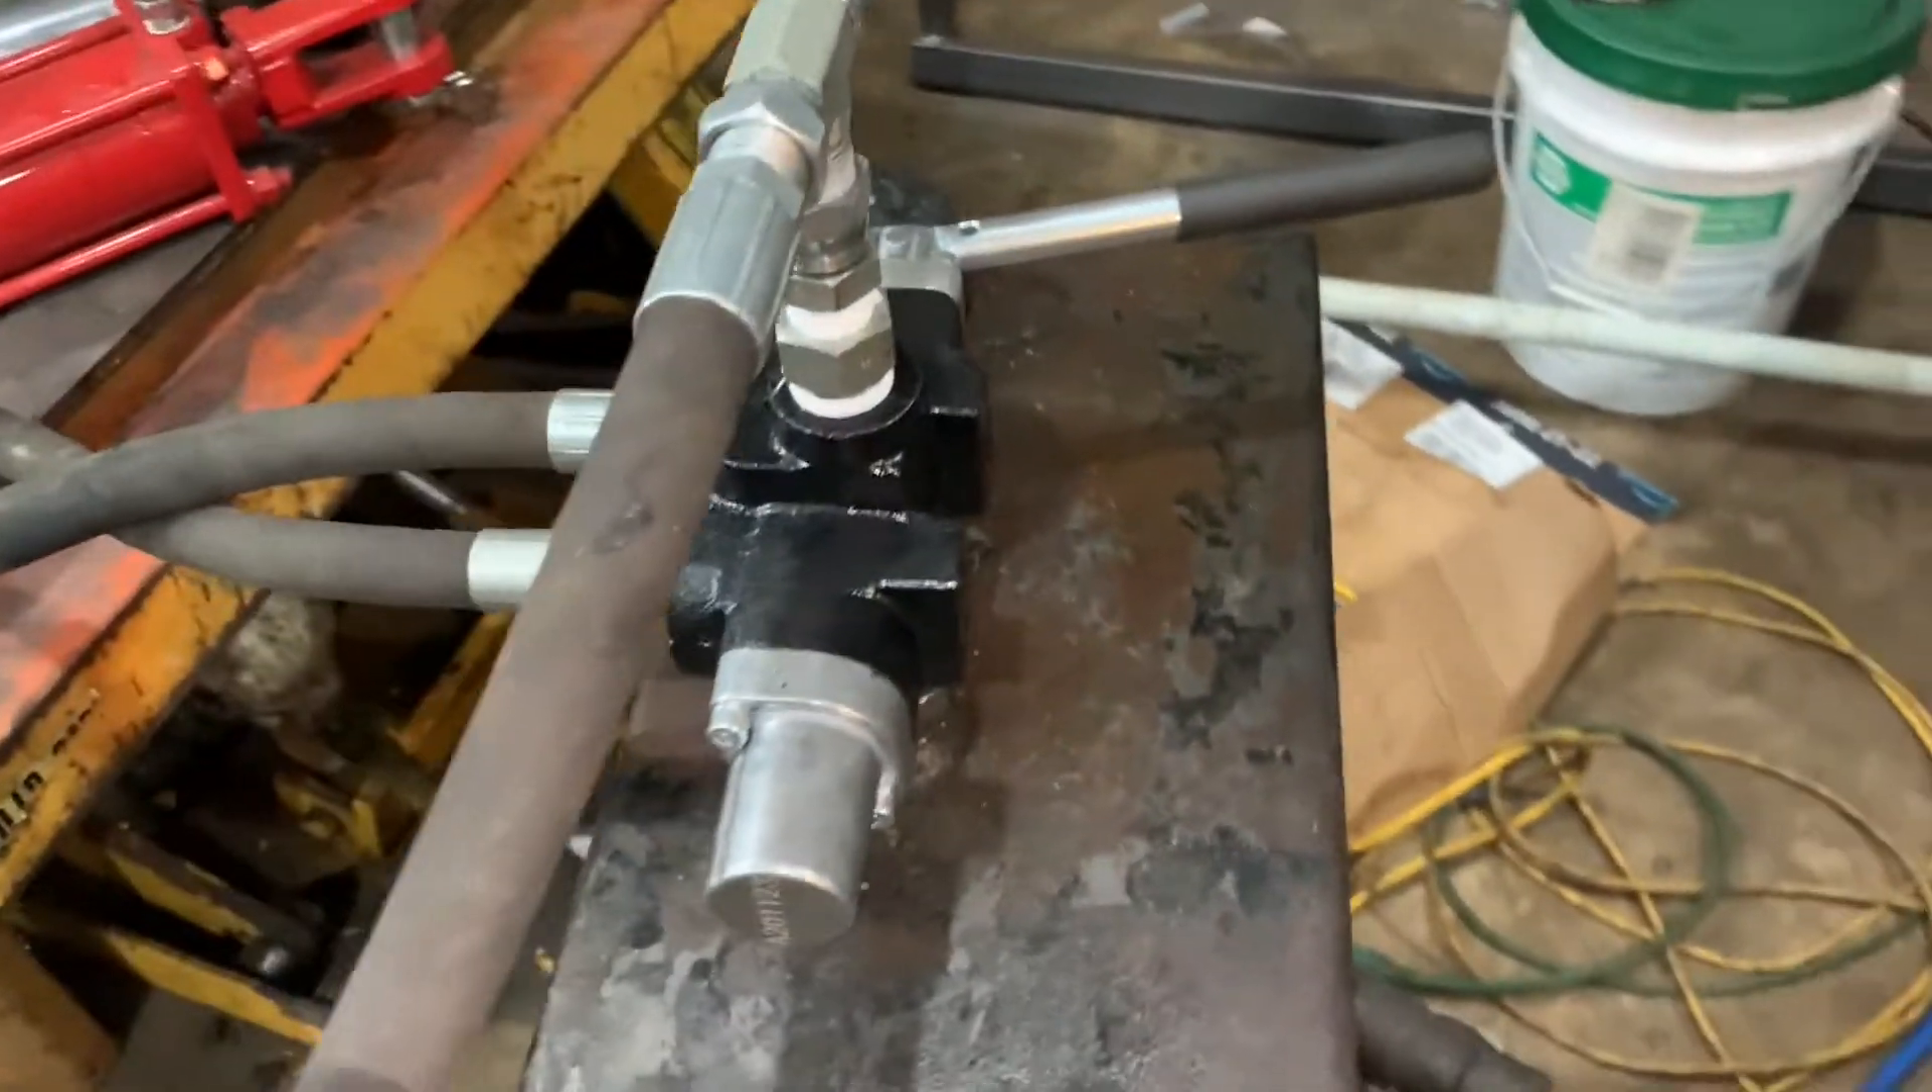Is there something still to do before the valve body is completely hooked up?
No.